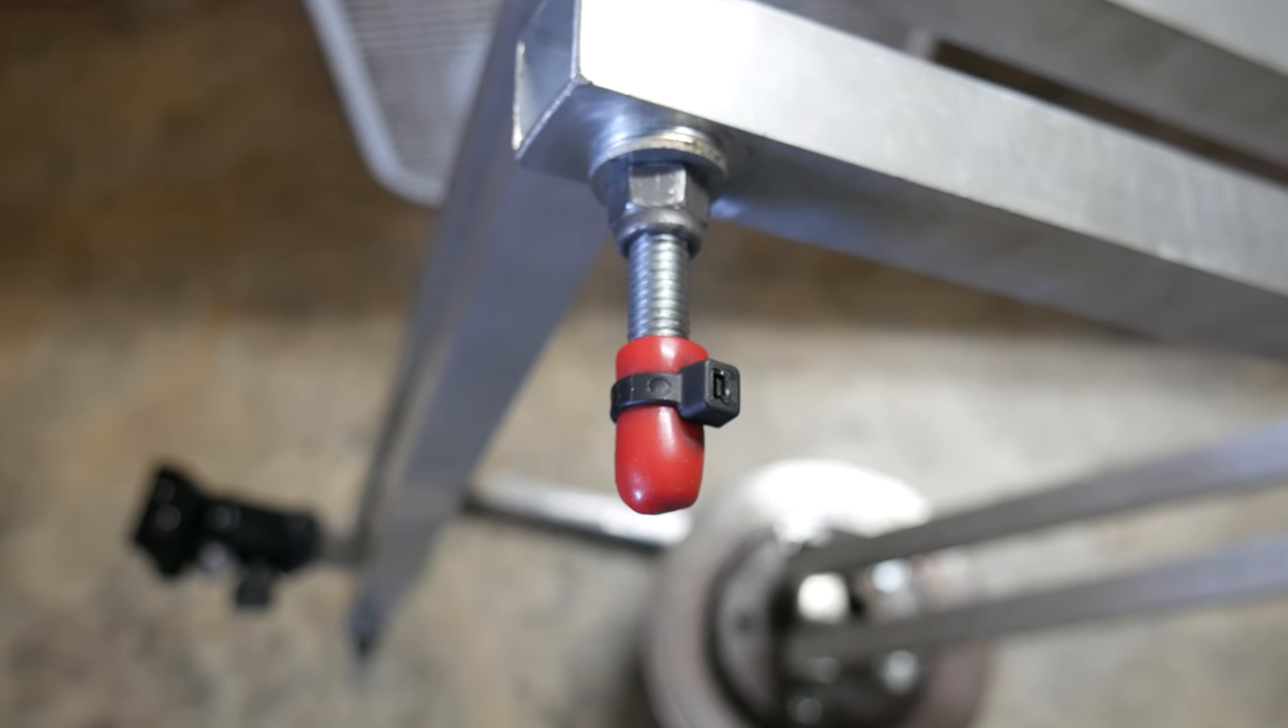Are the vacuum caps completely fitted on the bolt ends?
Yes.